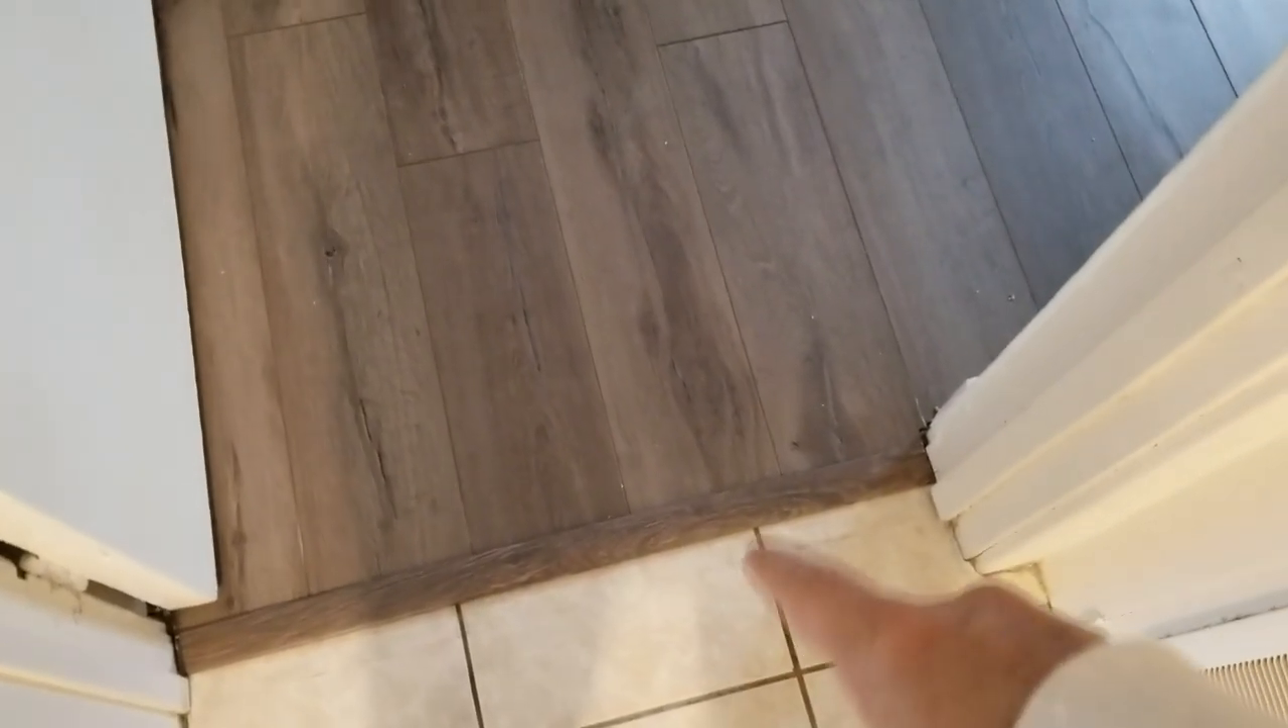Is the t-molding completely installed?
Yes.